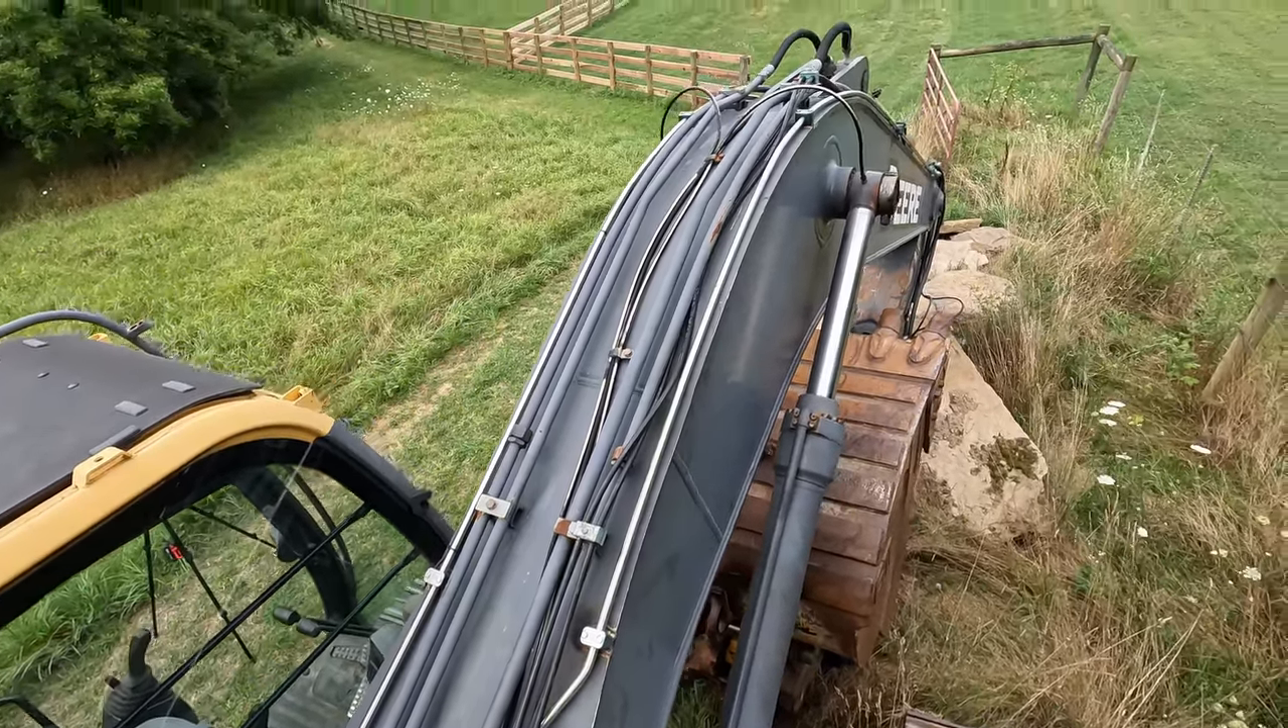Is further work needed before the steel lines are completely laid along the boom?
No.